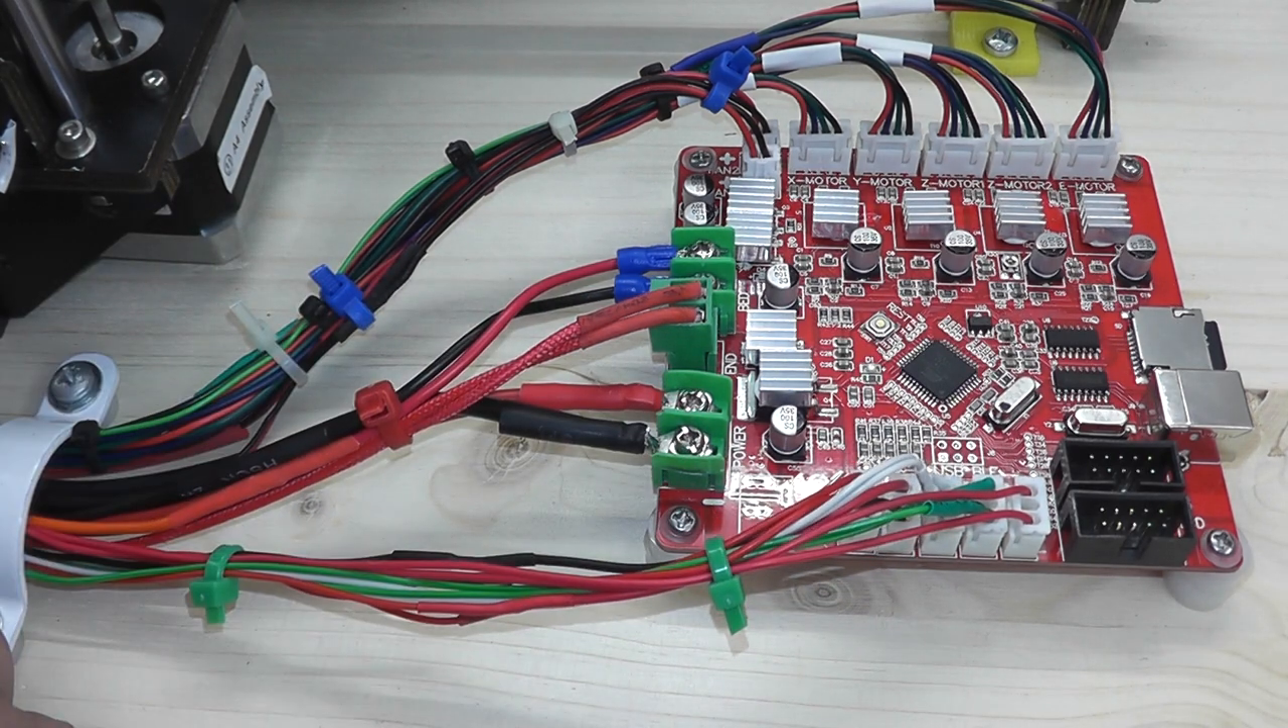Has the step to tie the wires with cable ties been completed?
Yes.